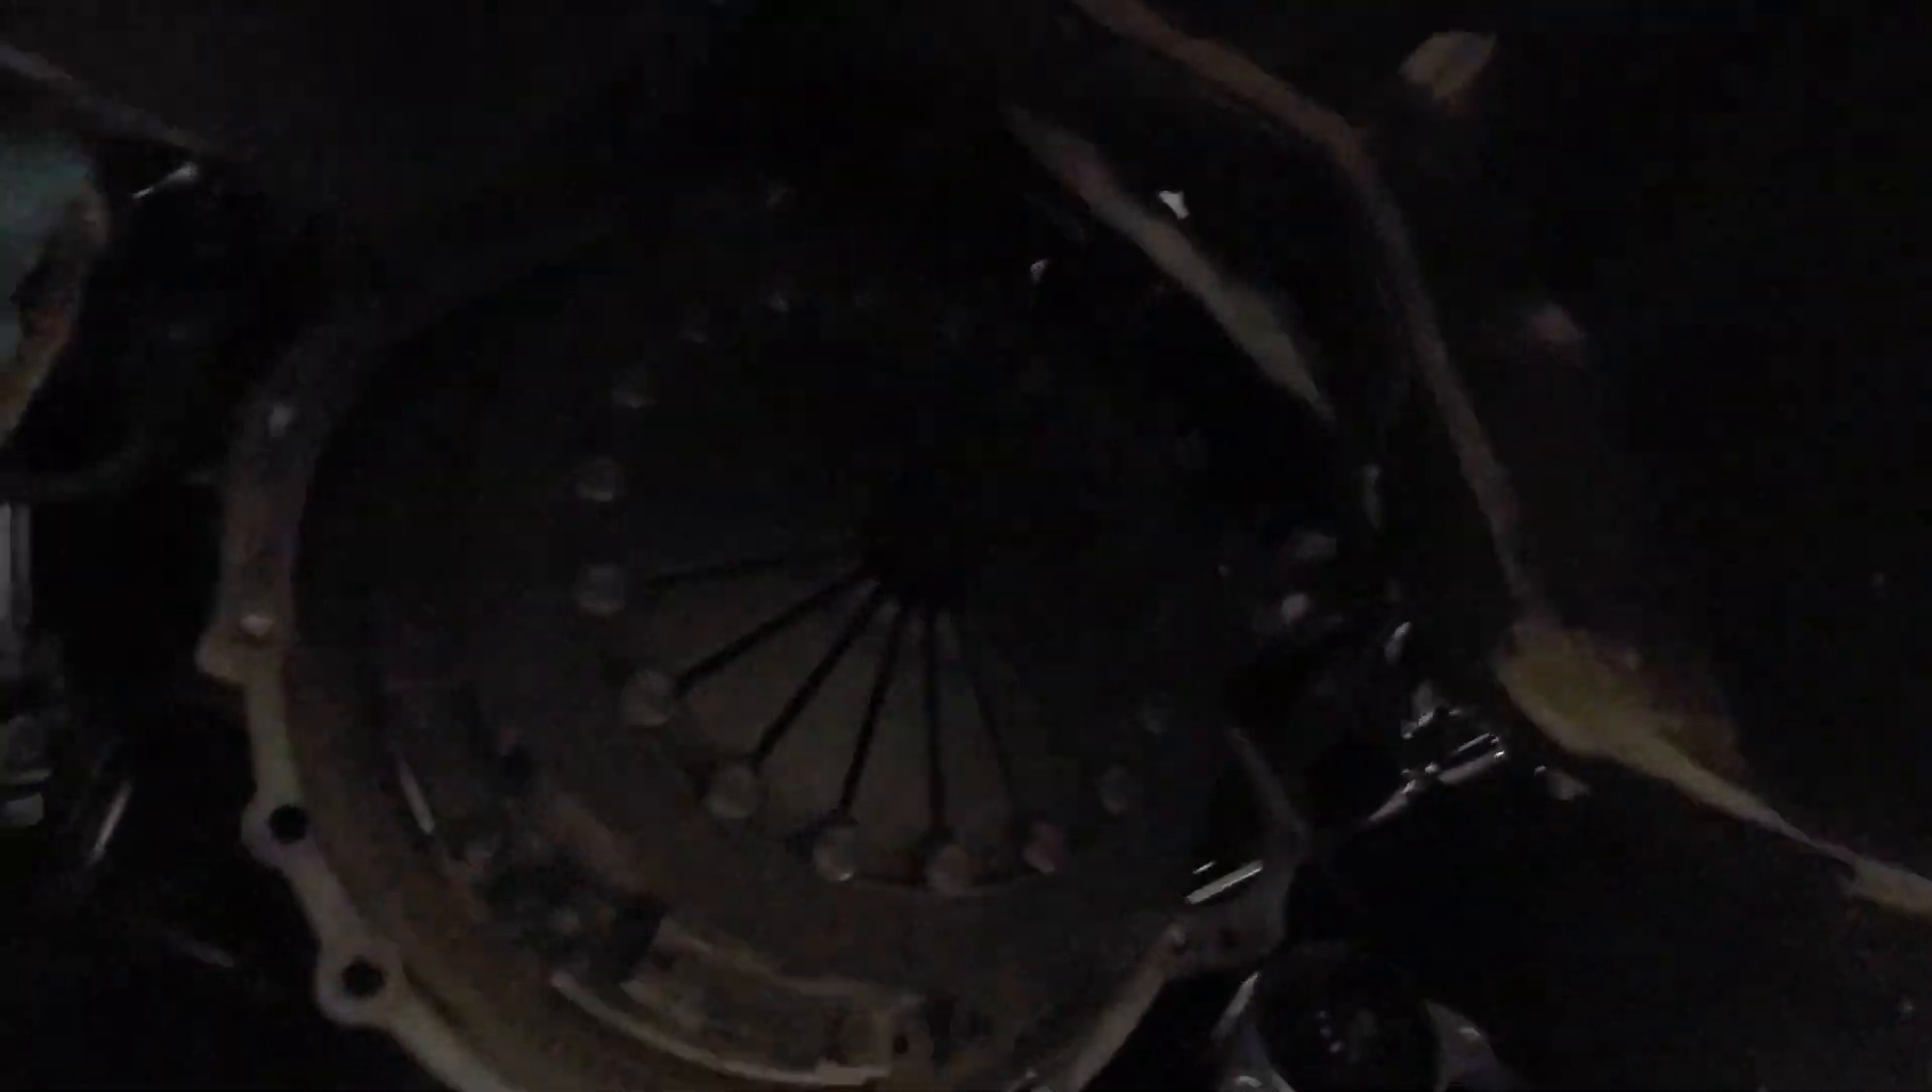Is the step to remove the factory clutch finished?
No.